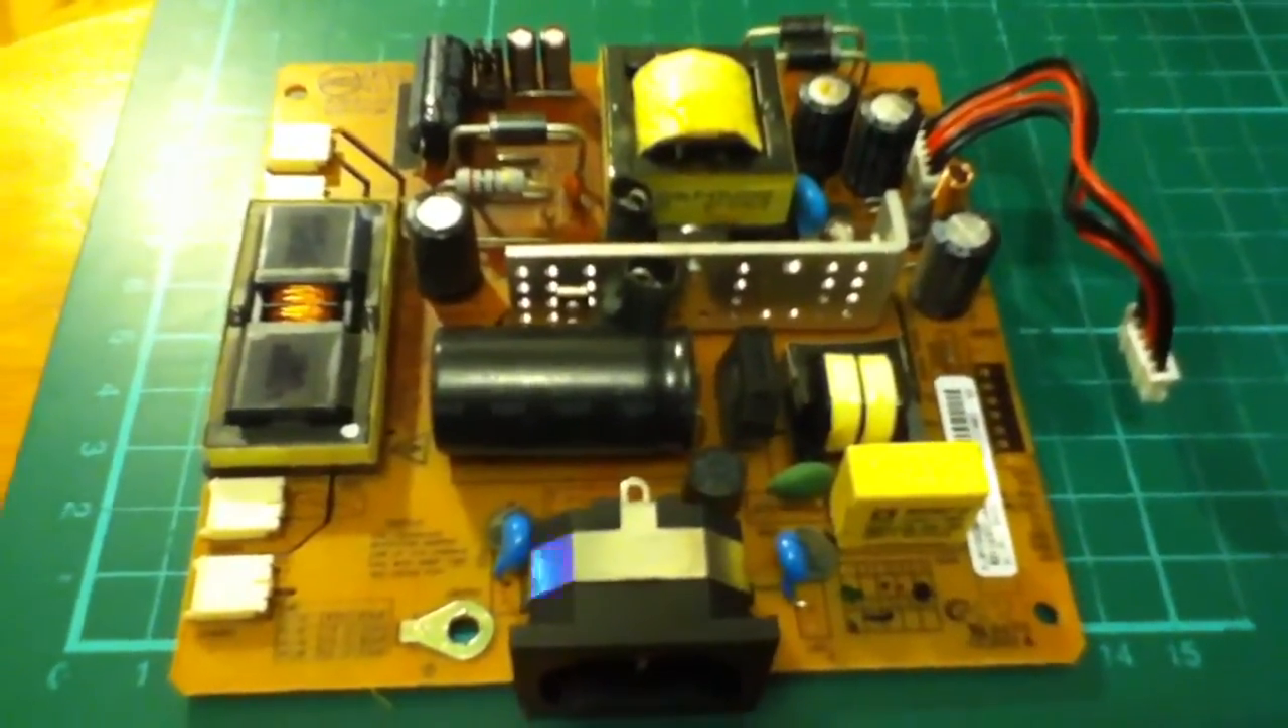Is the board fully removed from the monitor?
Yes.